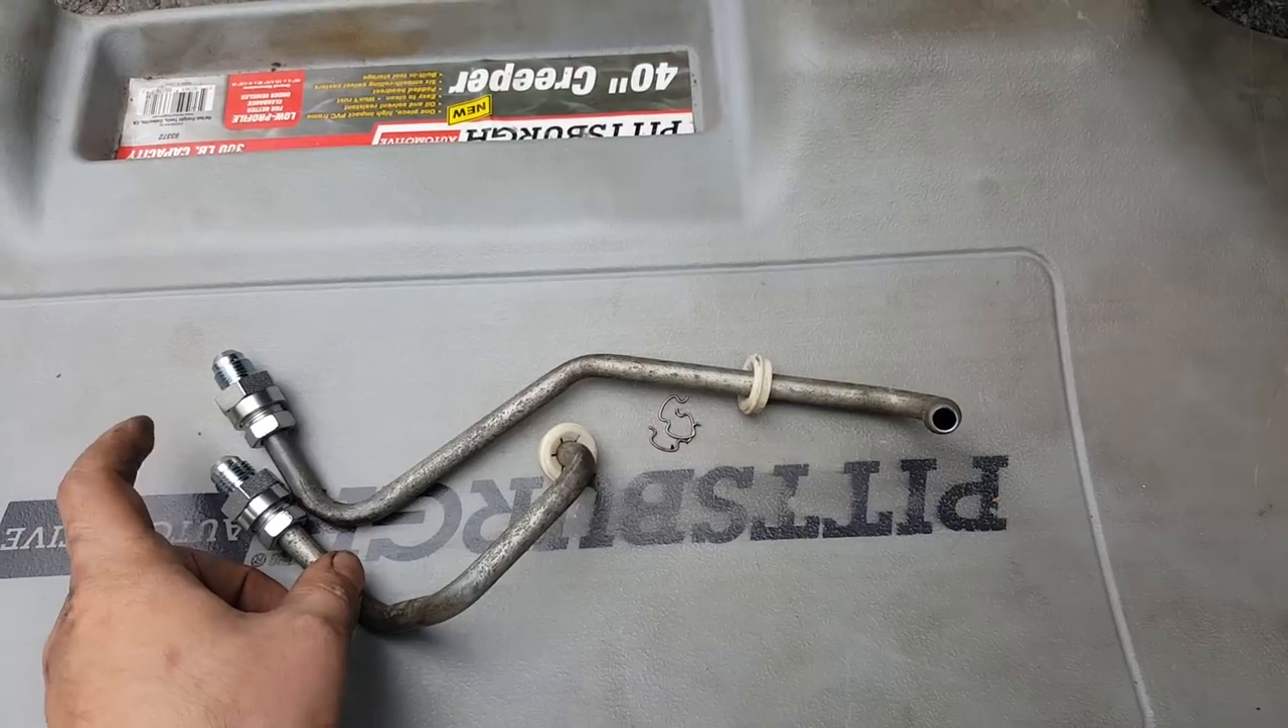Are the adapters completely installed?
Yes.